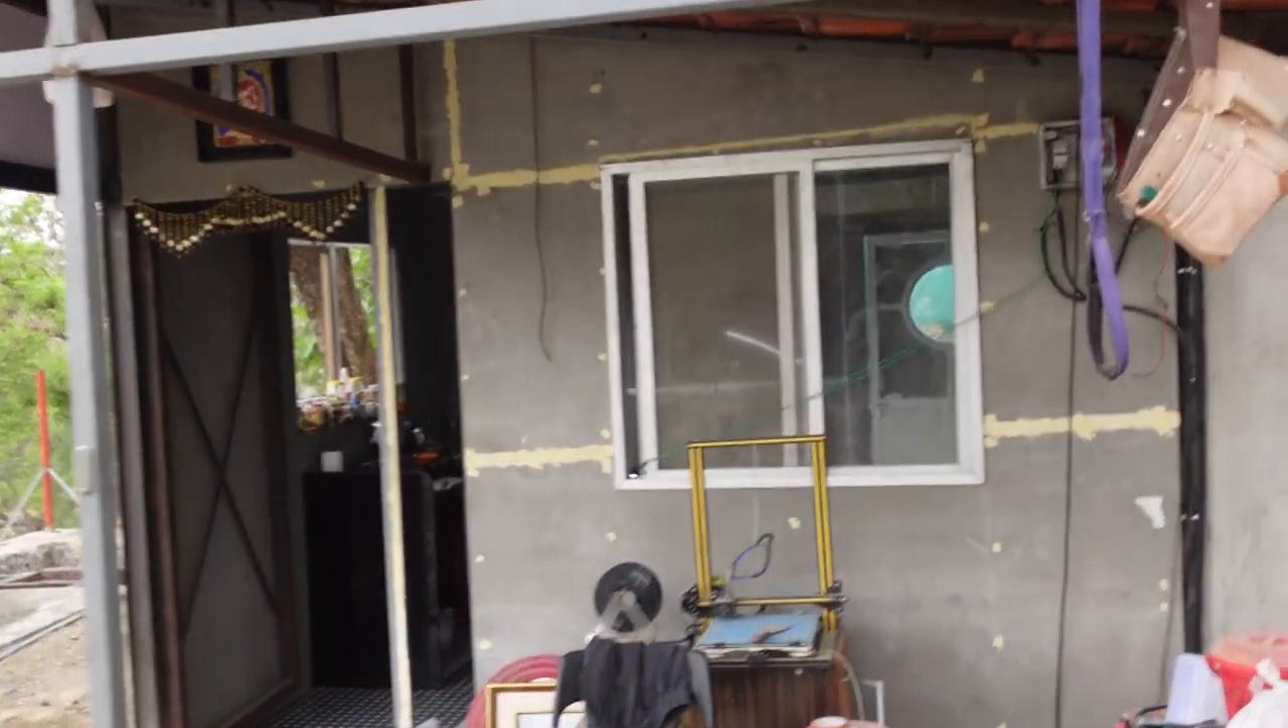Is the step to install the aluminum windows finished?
Yes.